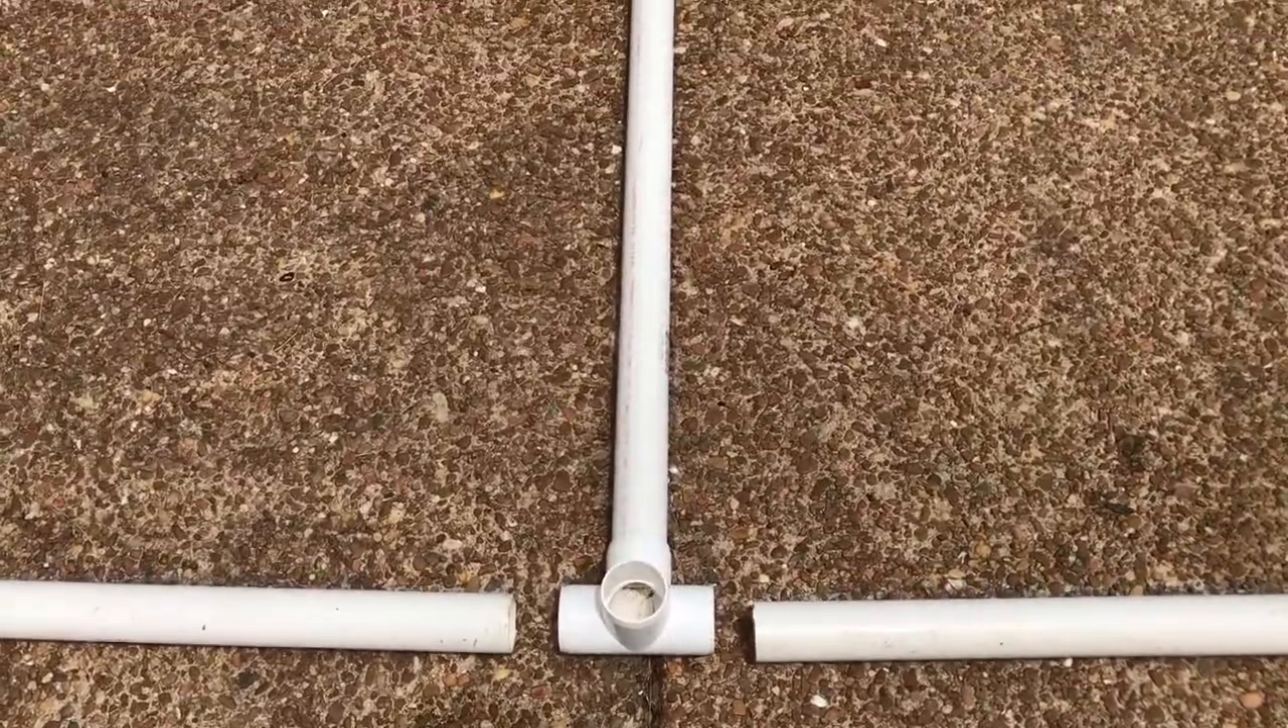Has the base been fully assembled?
No.